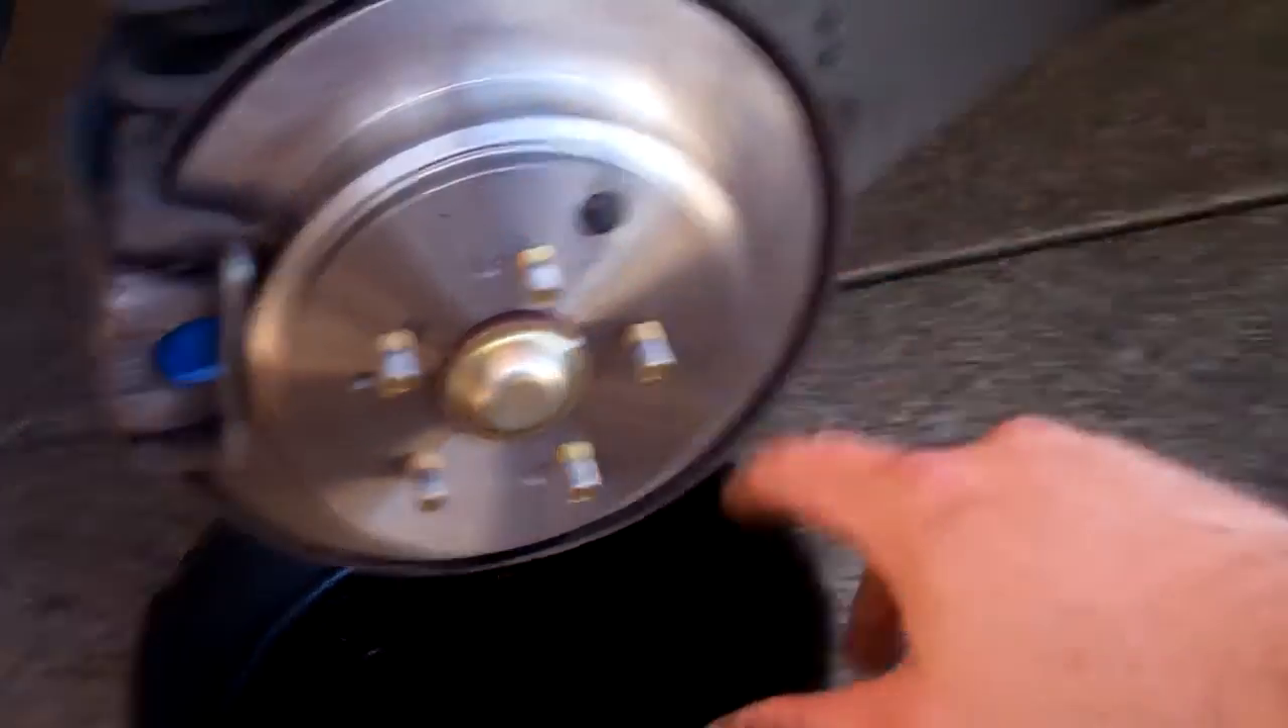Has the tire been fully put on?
No.